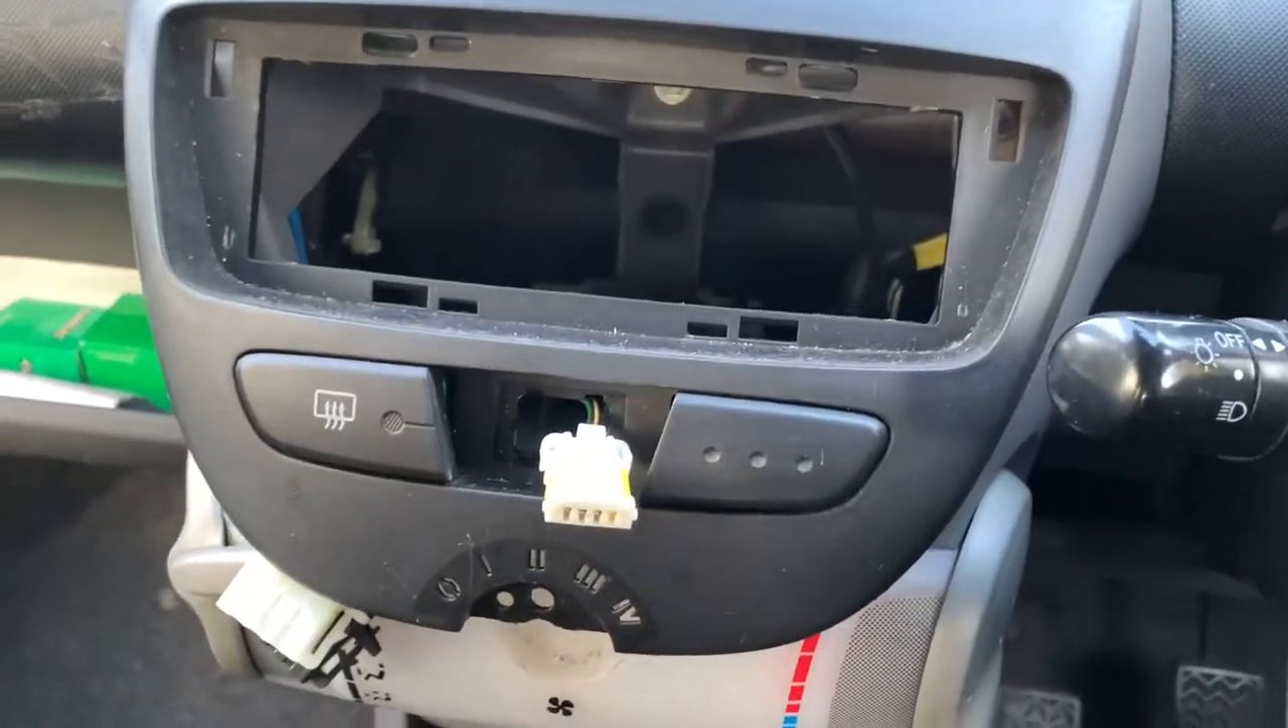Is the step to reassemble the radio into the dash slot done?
No.